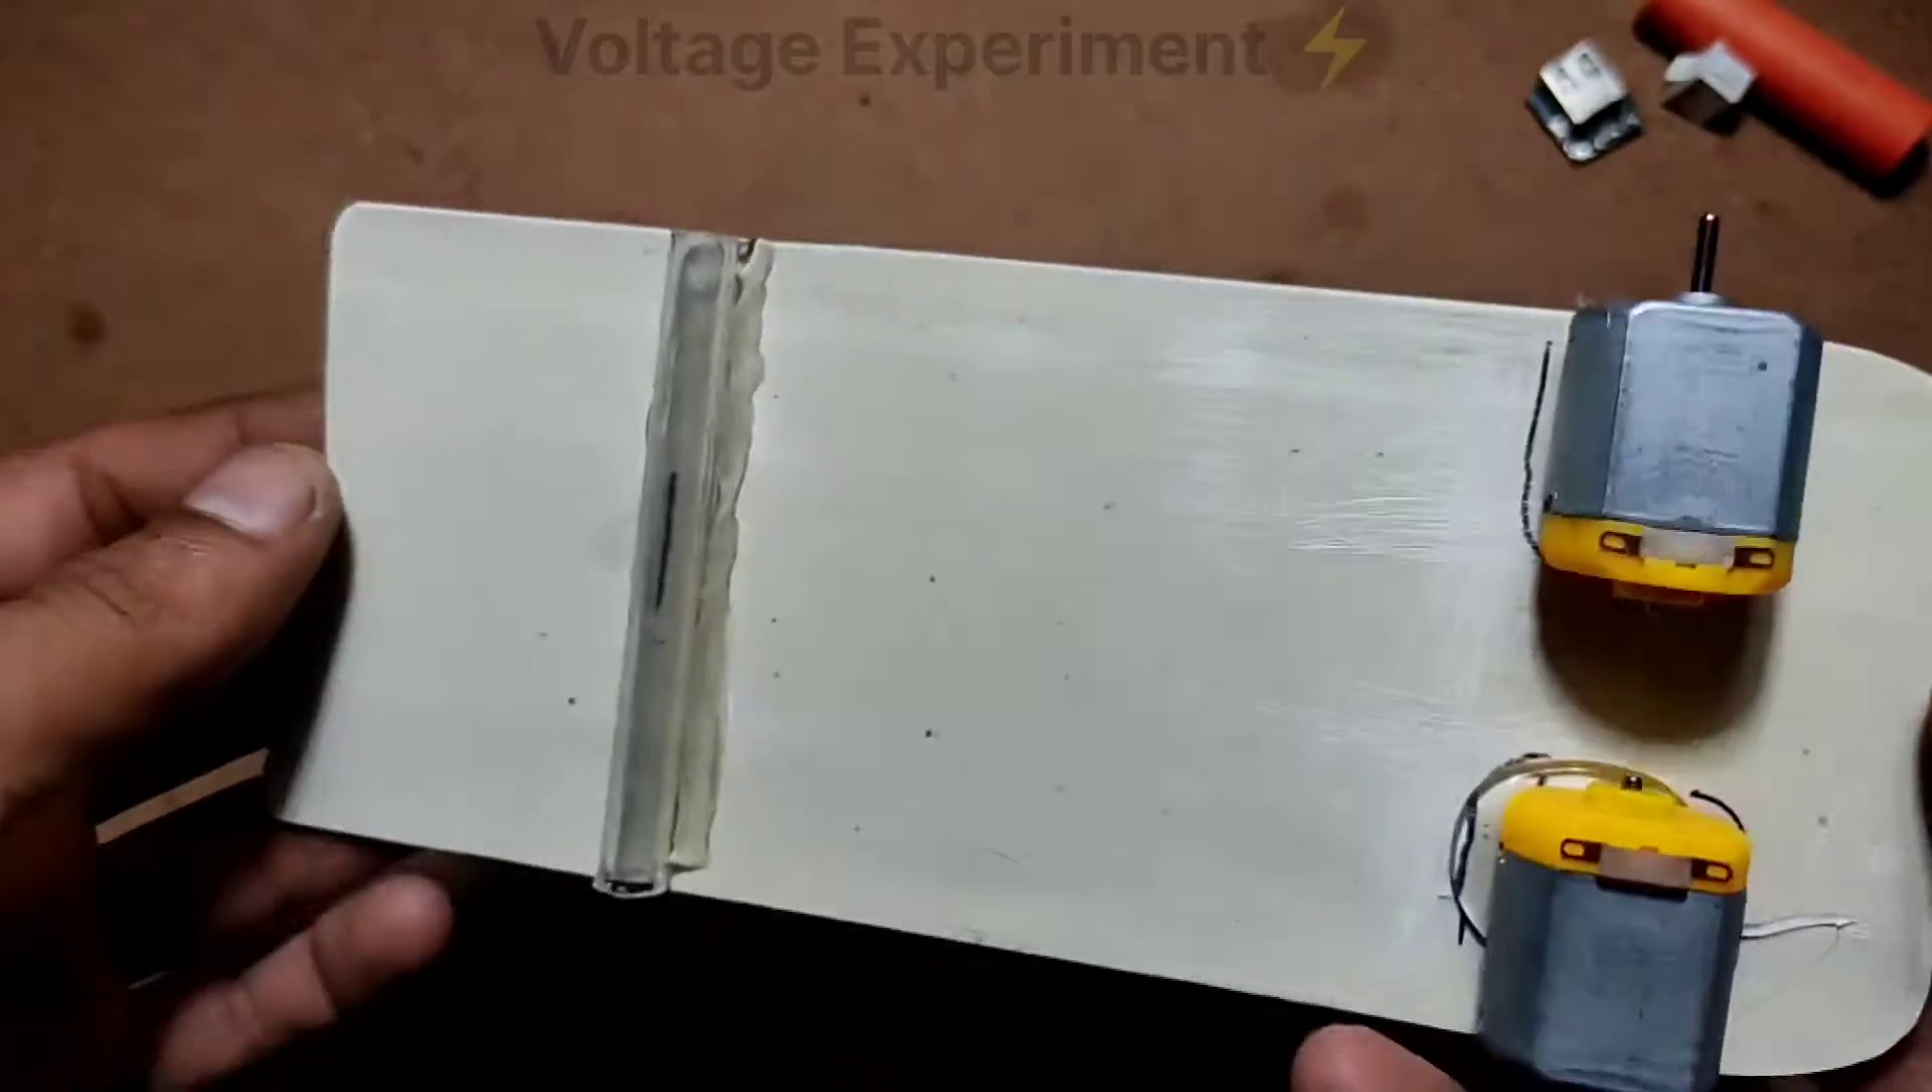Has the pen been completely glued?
Yes.